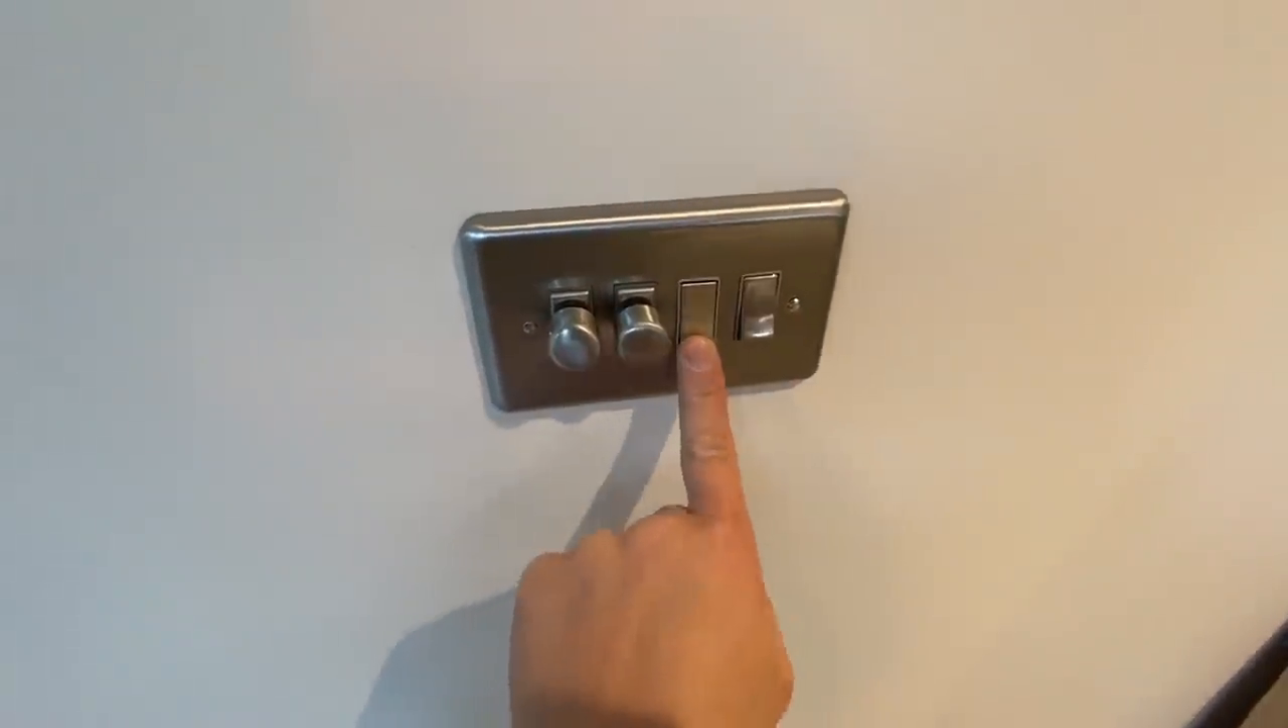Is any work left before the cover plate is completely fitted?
No.